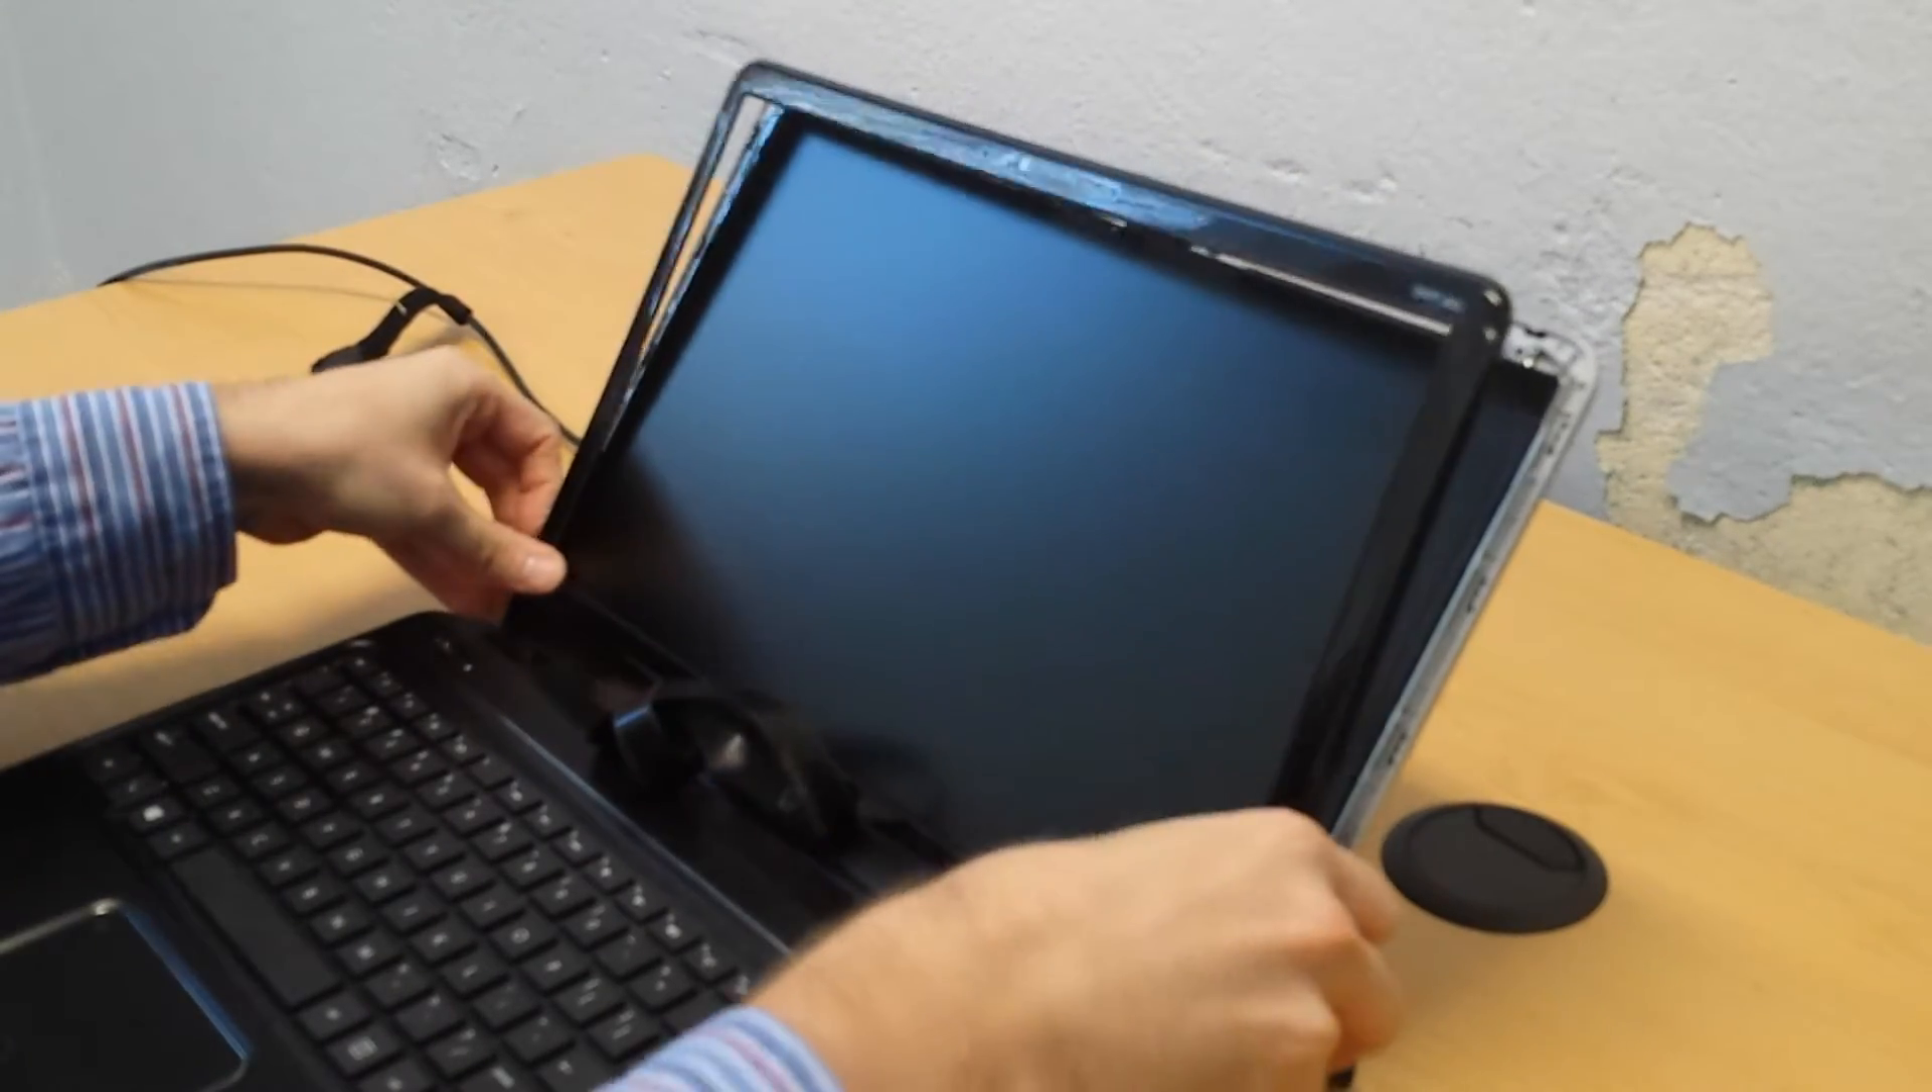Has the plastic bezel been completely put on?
No.